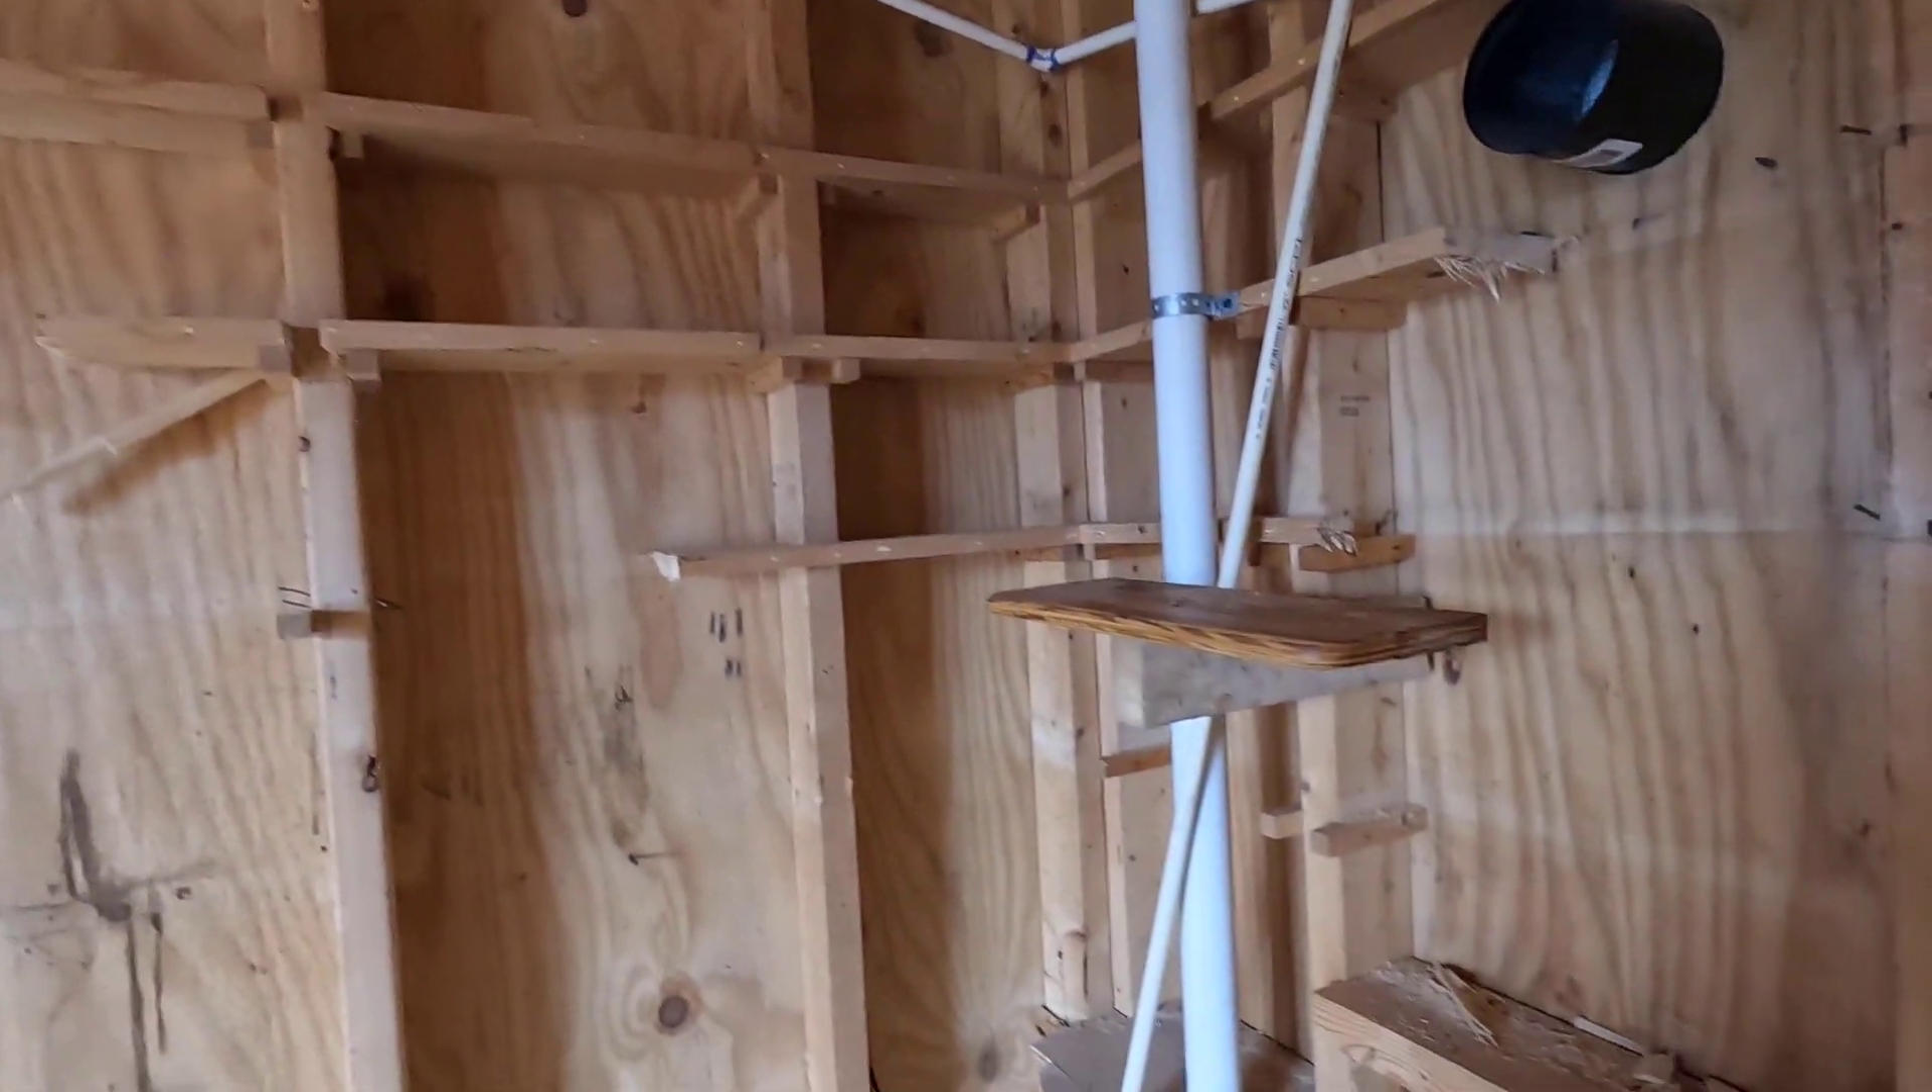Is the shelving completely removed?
No.